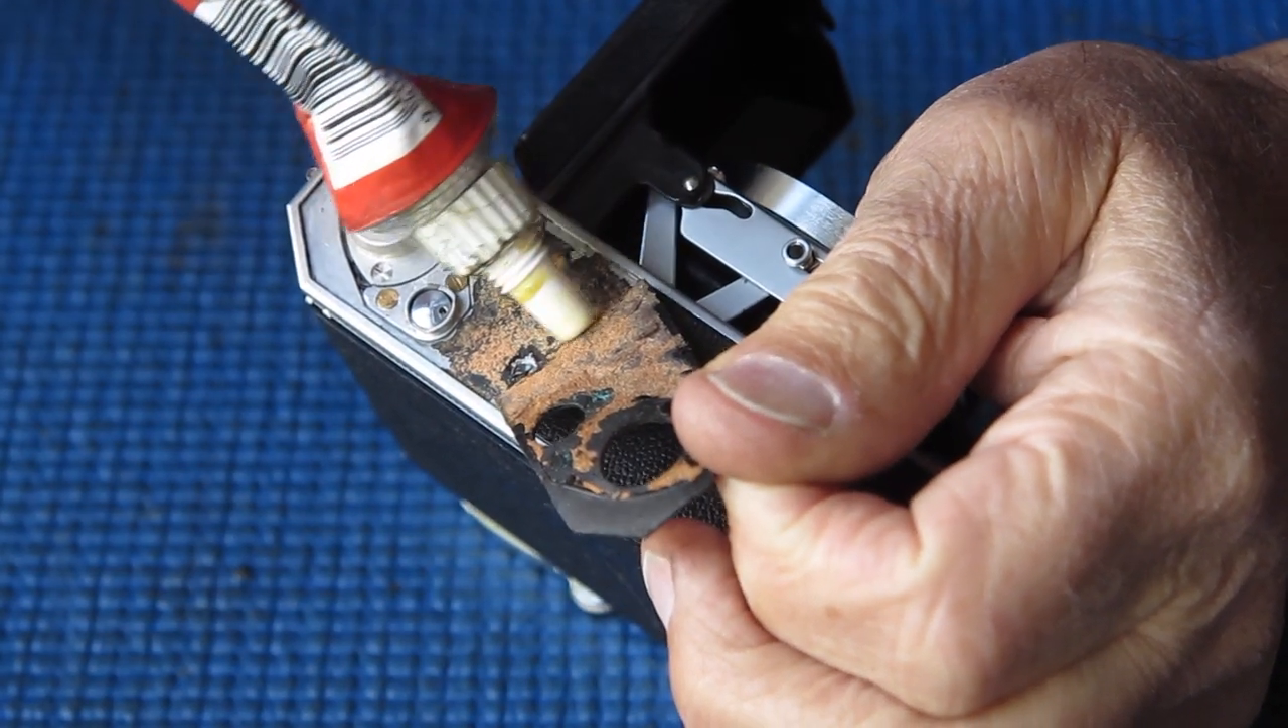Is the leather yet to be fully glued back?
Yes.